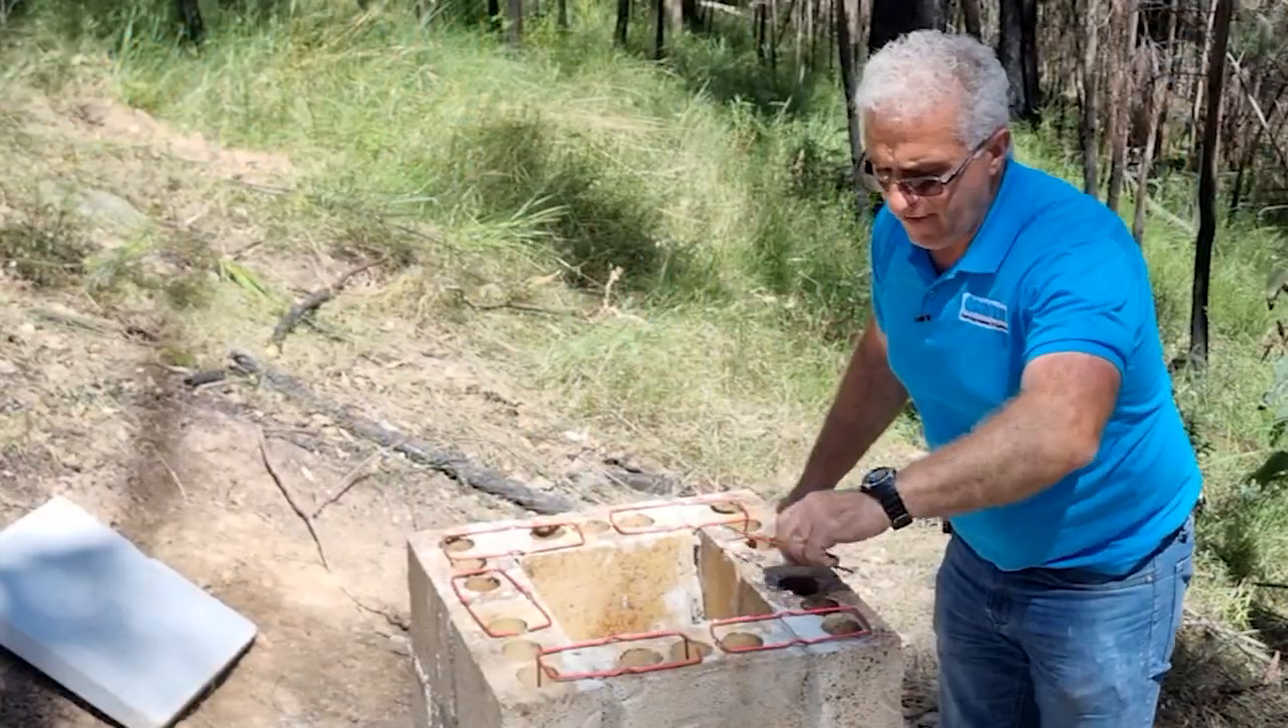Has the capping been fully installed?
No.